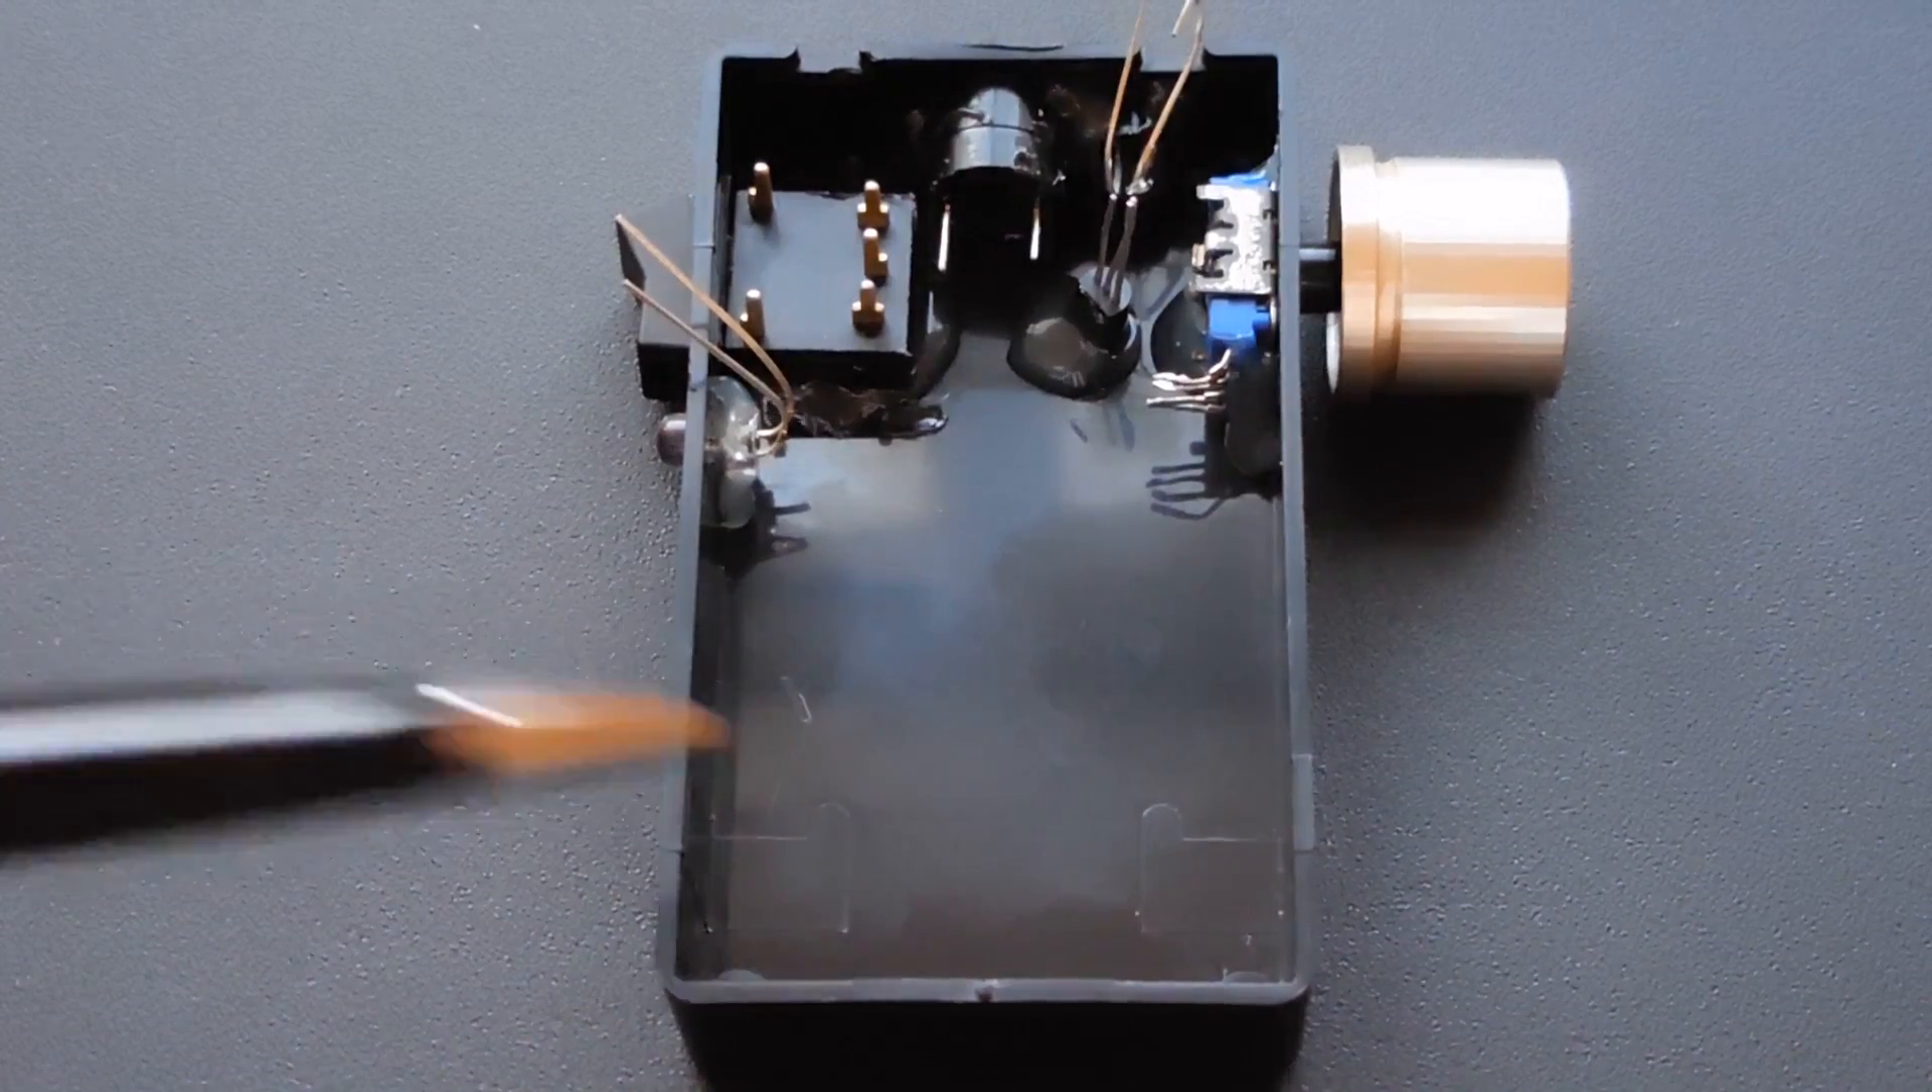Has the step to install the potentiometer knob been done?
Yes.